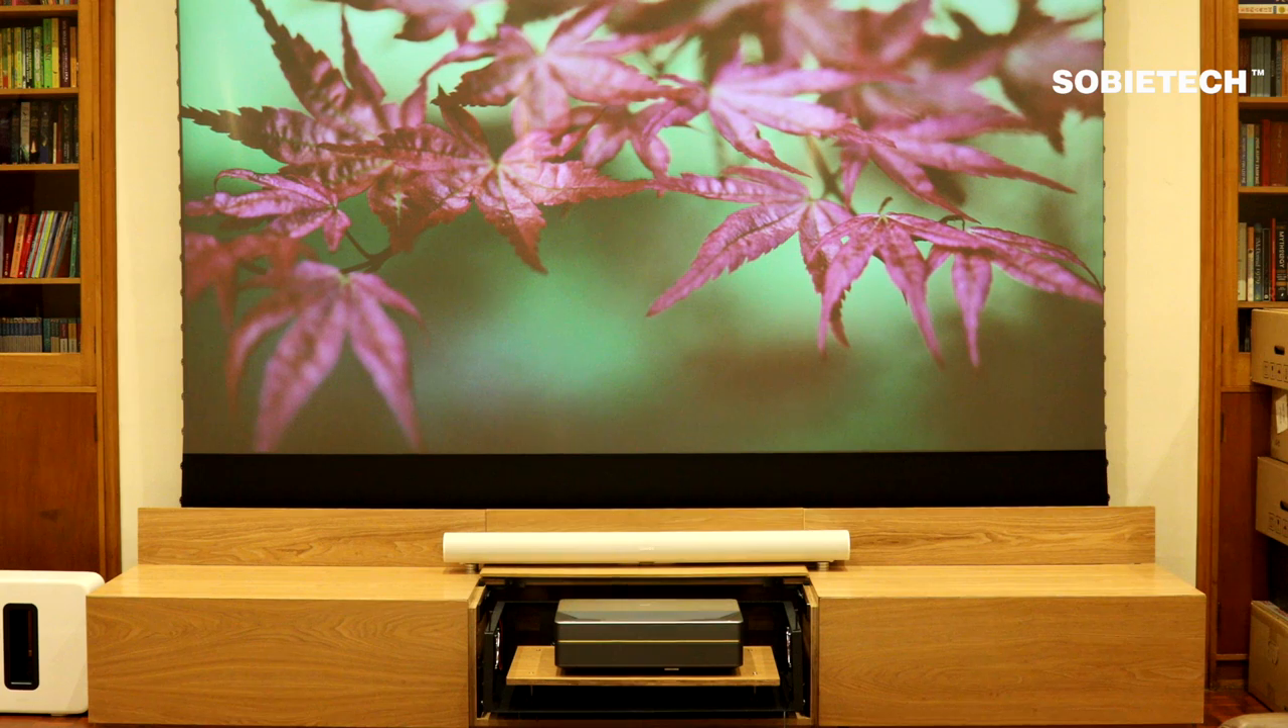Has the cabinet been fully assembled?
Yes.